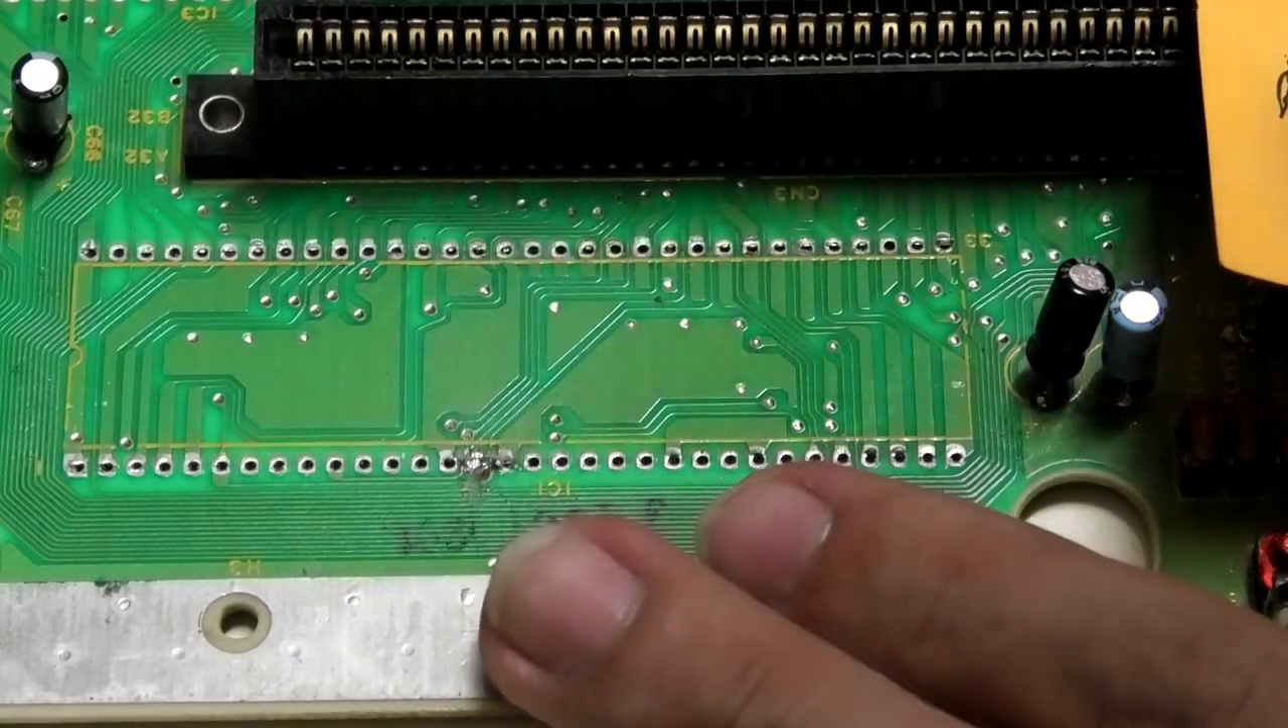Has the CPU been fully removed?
Yes.